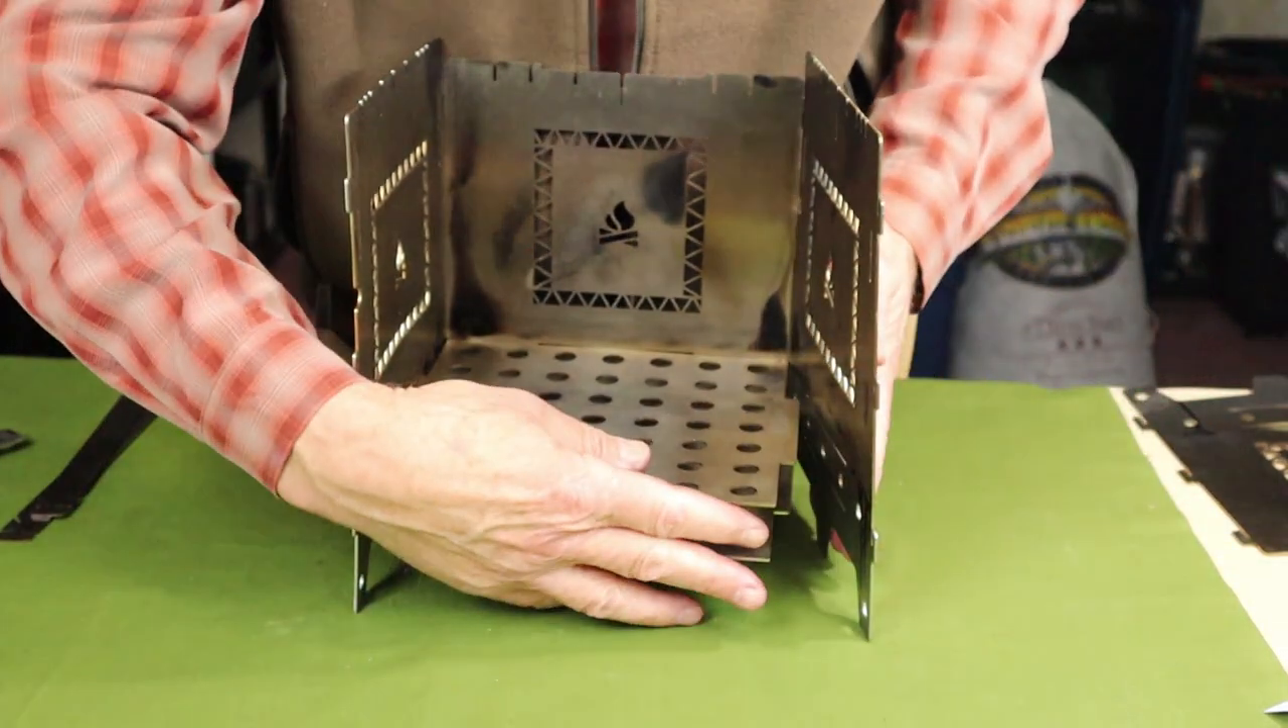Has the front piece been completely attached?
No.